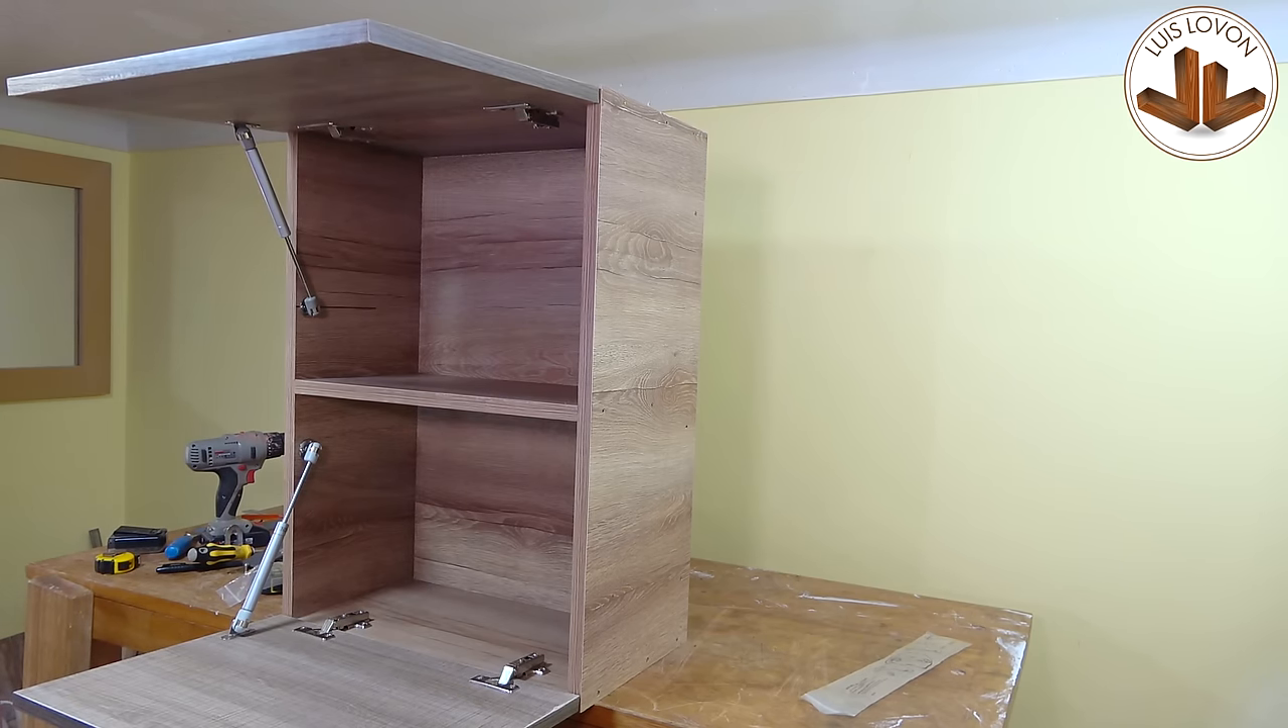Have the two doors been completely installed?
Yes.